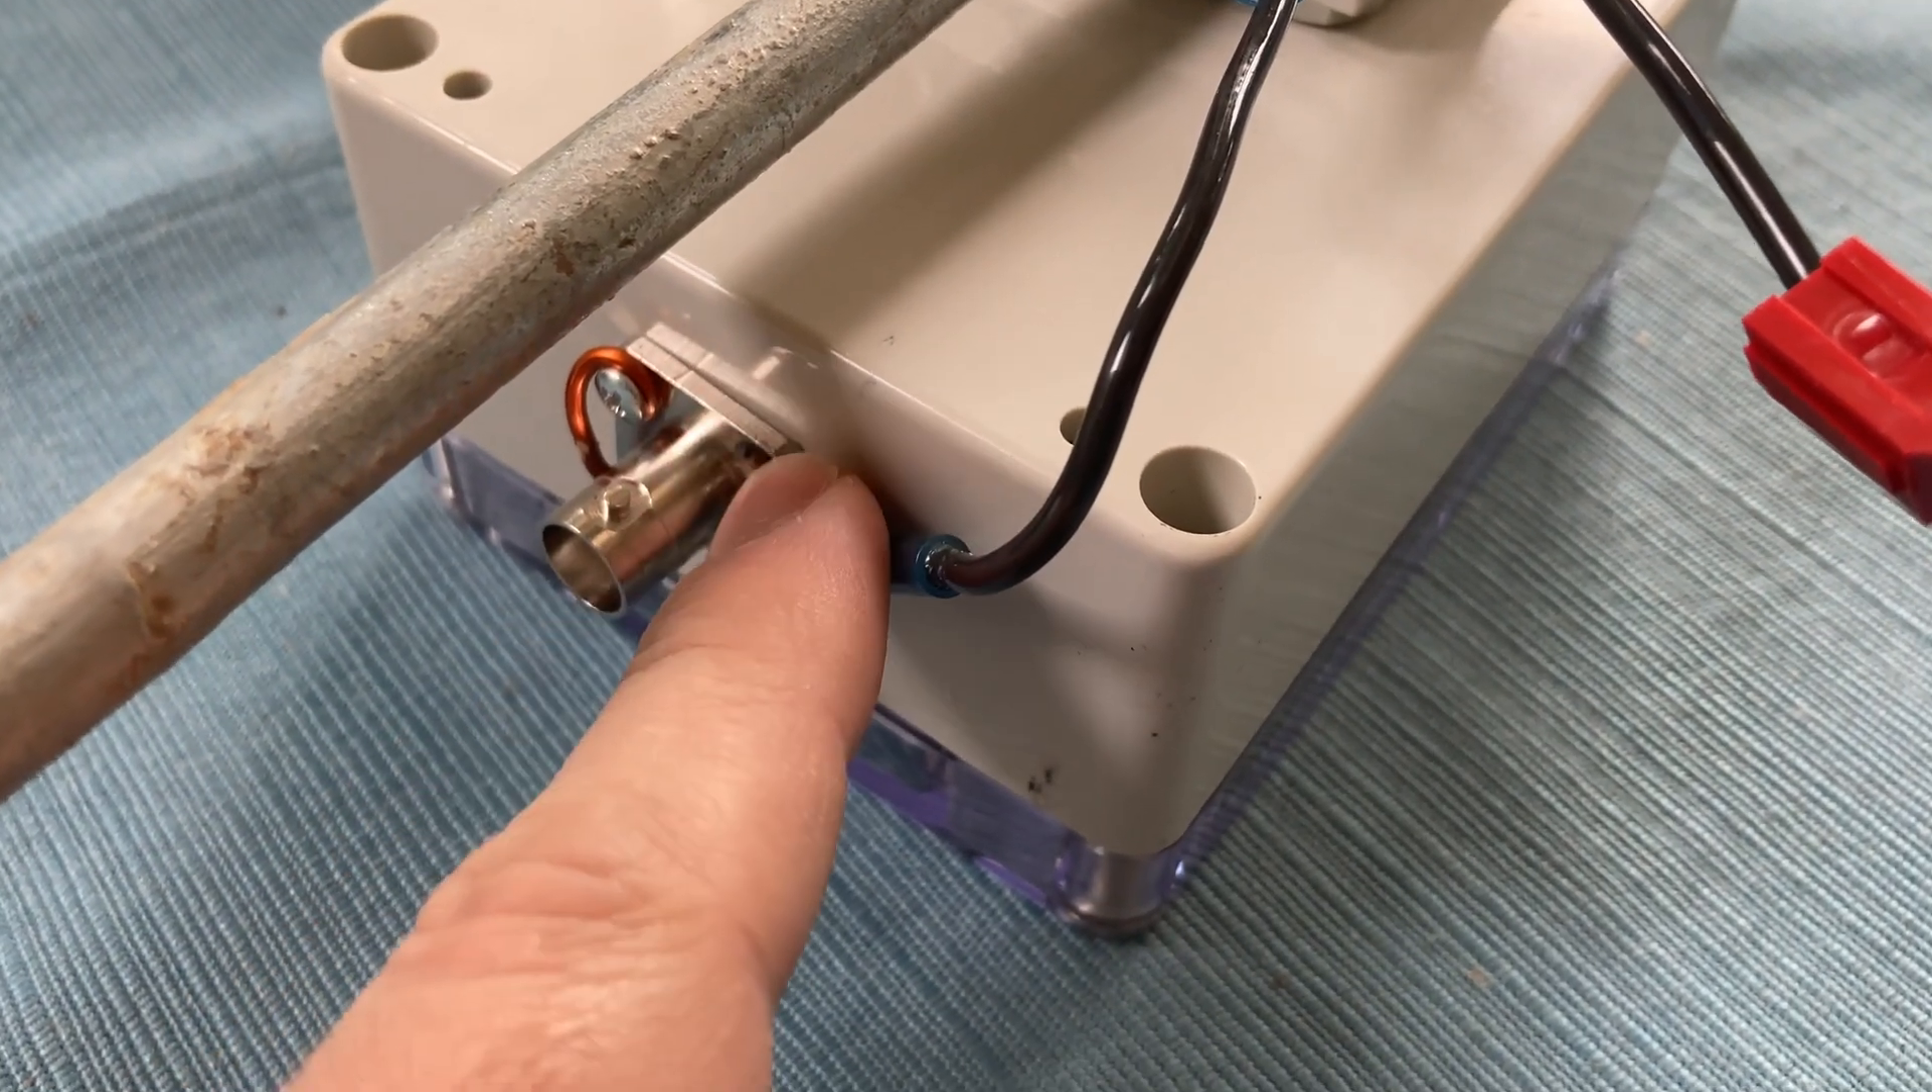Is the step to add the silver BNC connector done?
Yes.